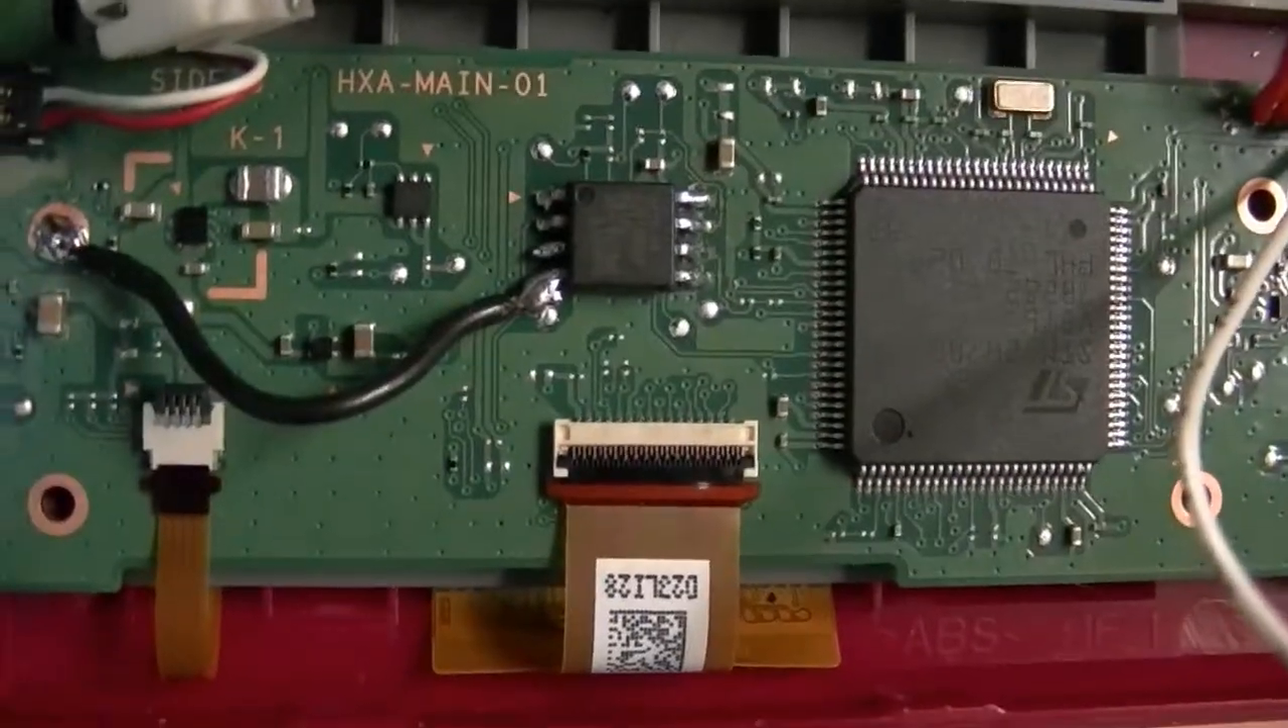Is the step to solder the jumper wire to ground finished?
Yes.